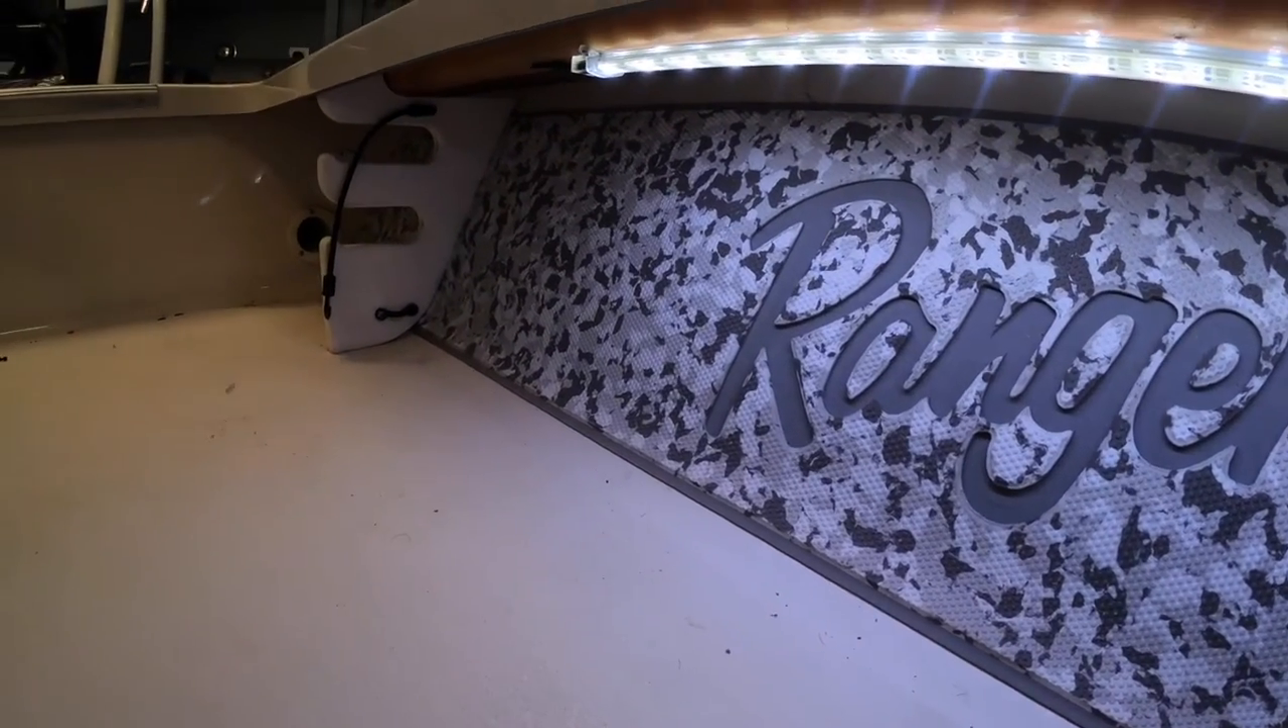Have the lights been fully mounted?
Yes.